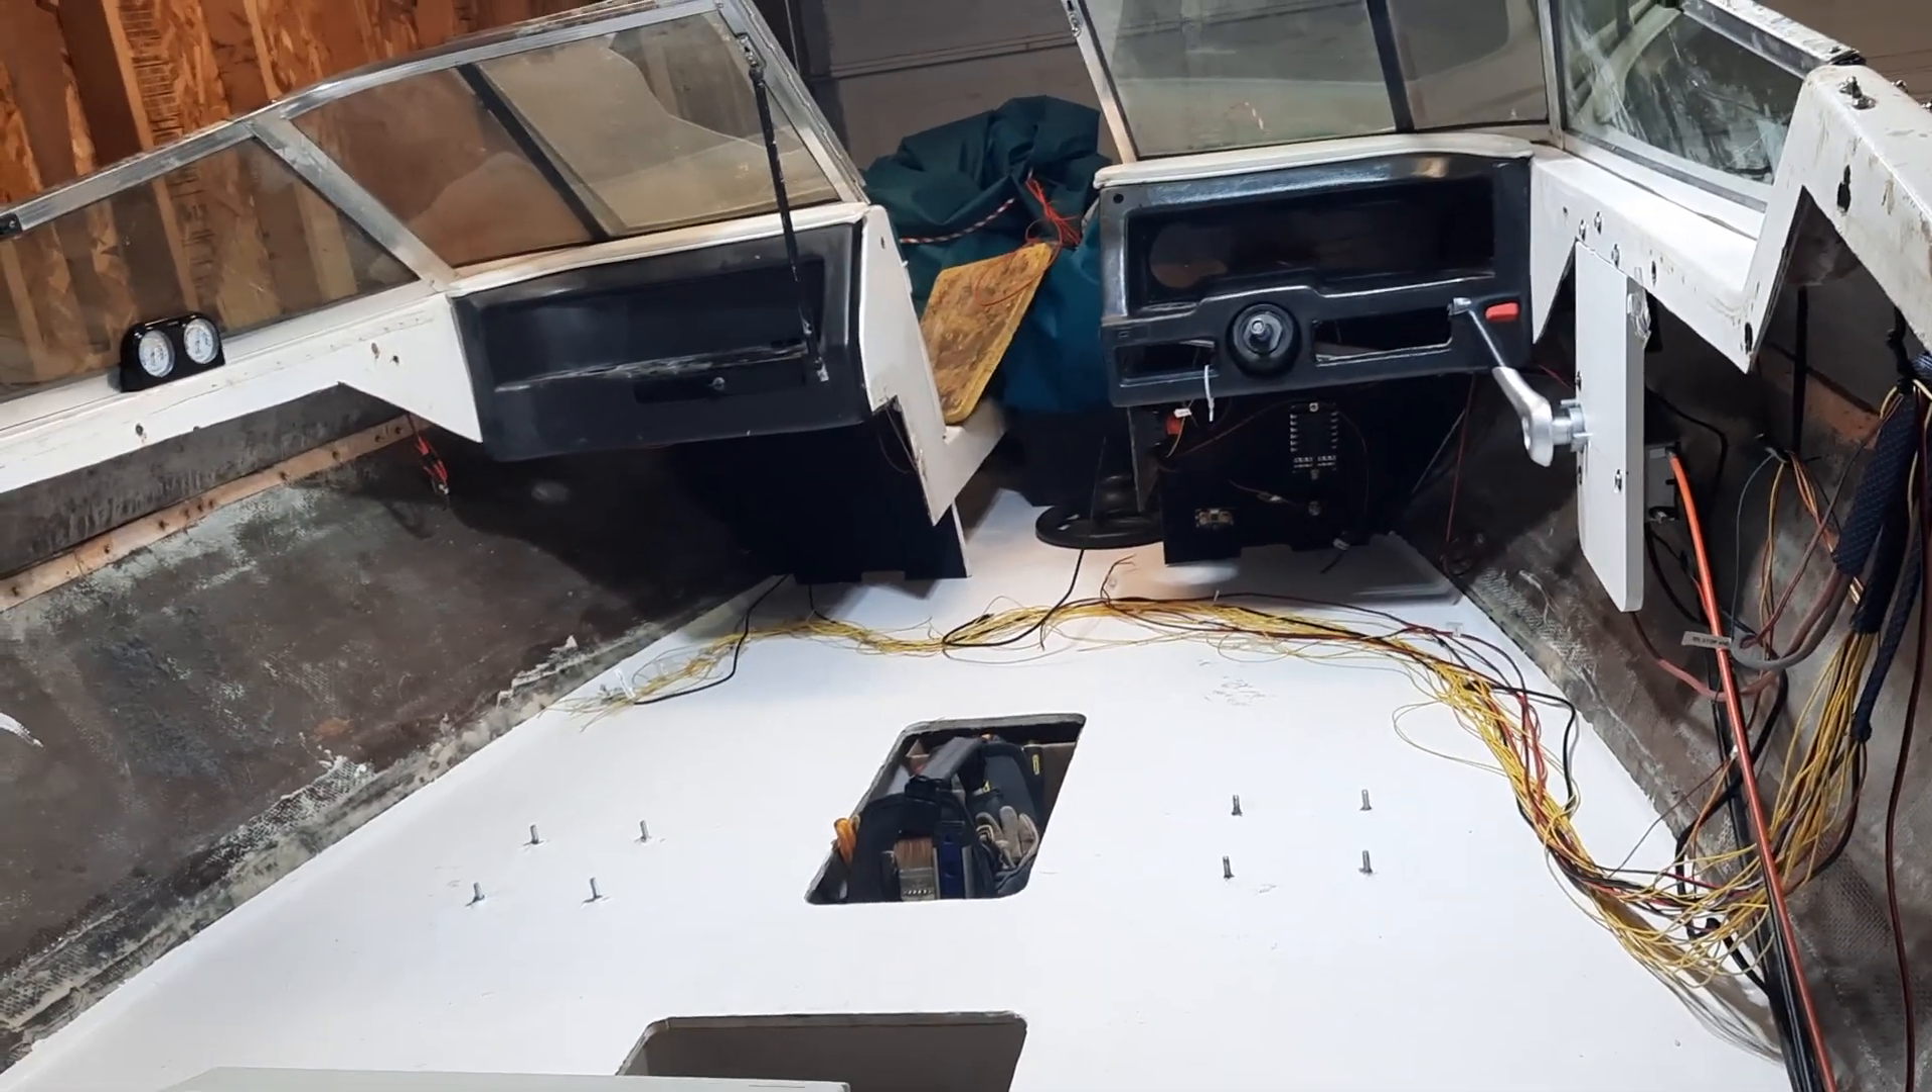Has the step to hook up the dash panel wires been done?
No.